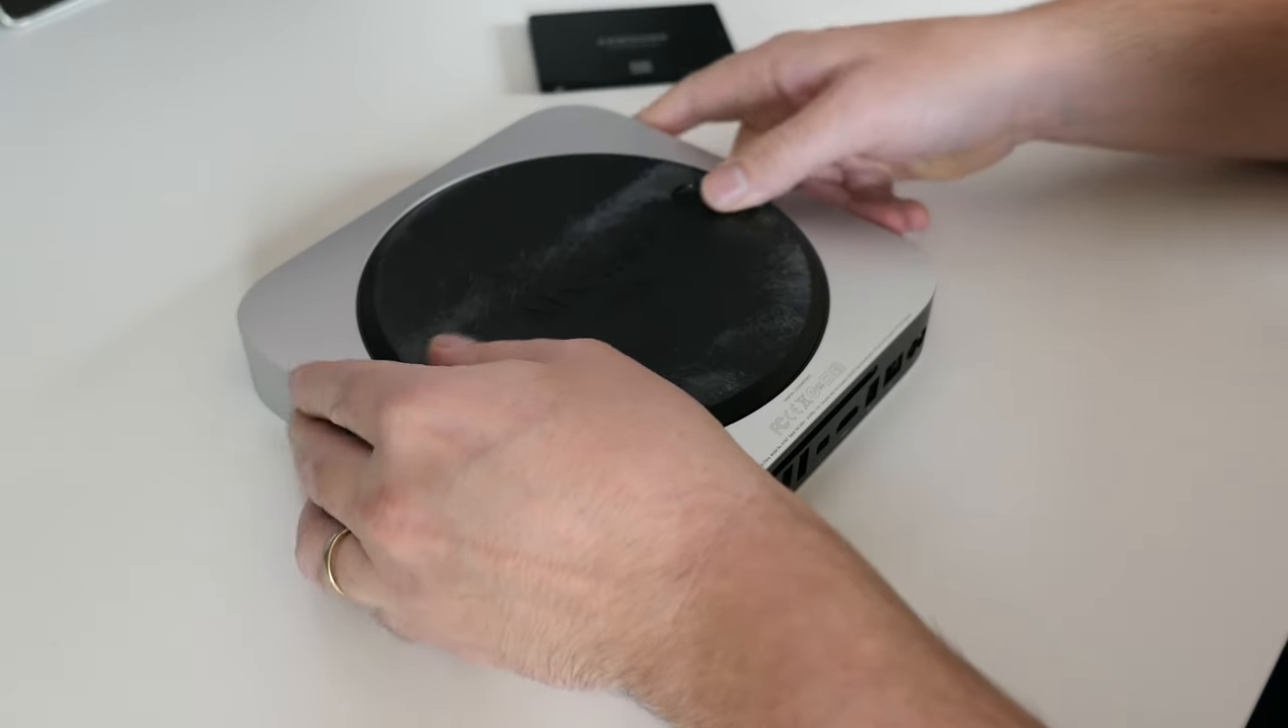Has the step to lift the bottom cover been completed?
No.